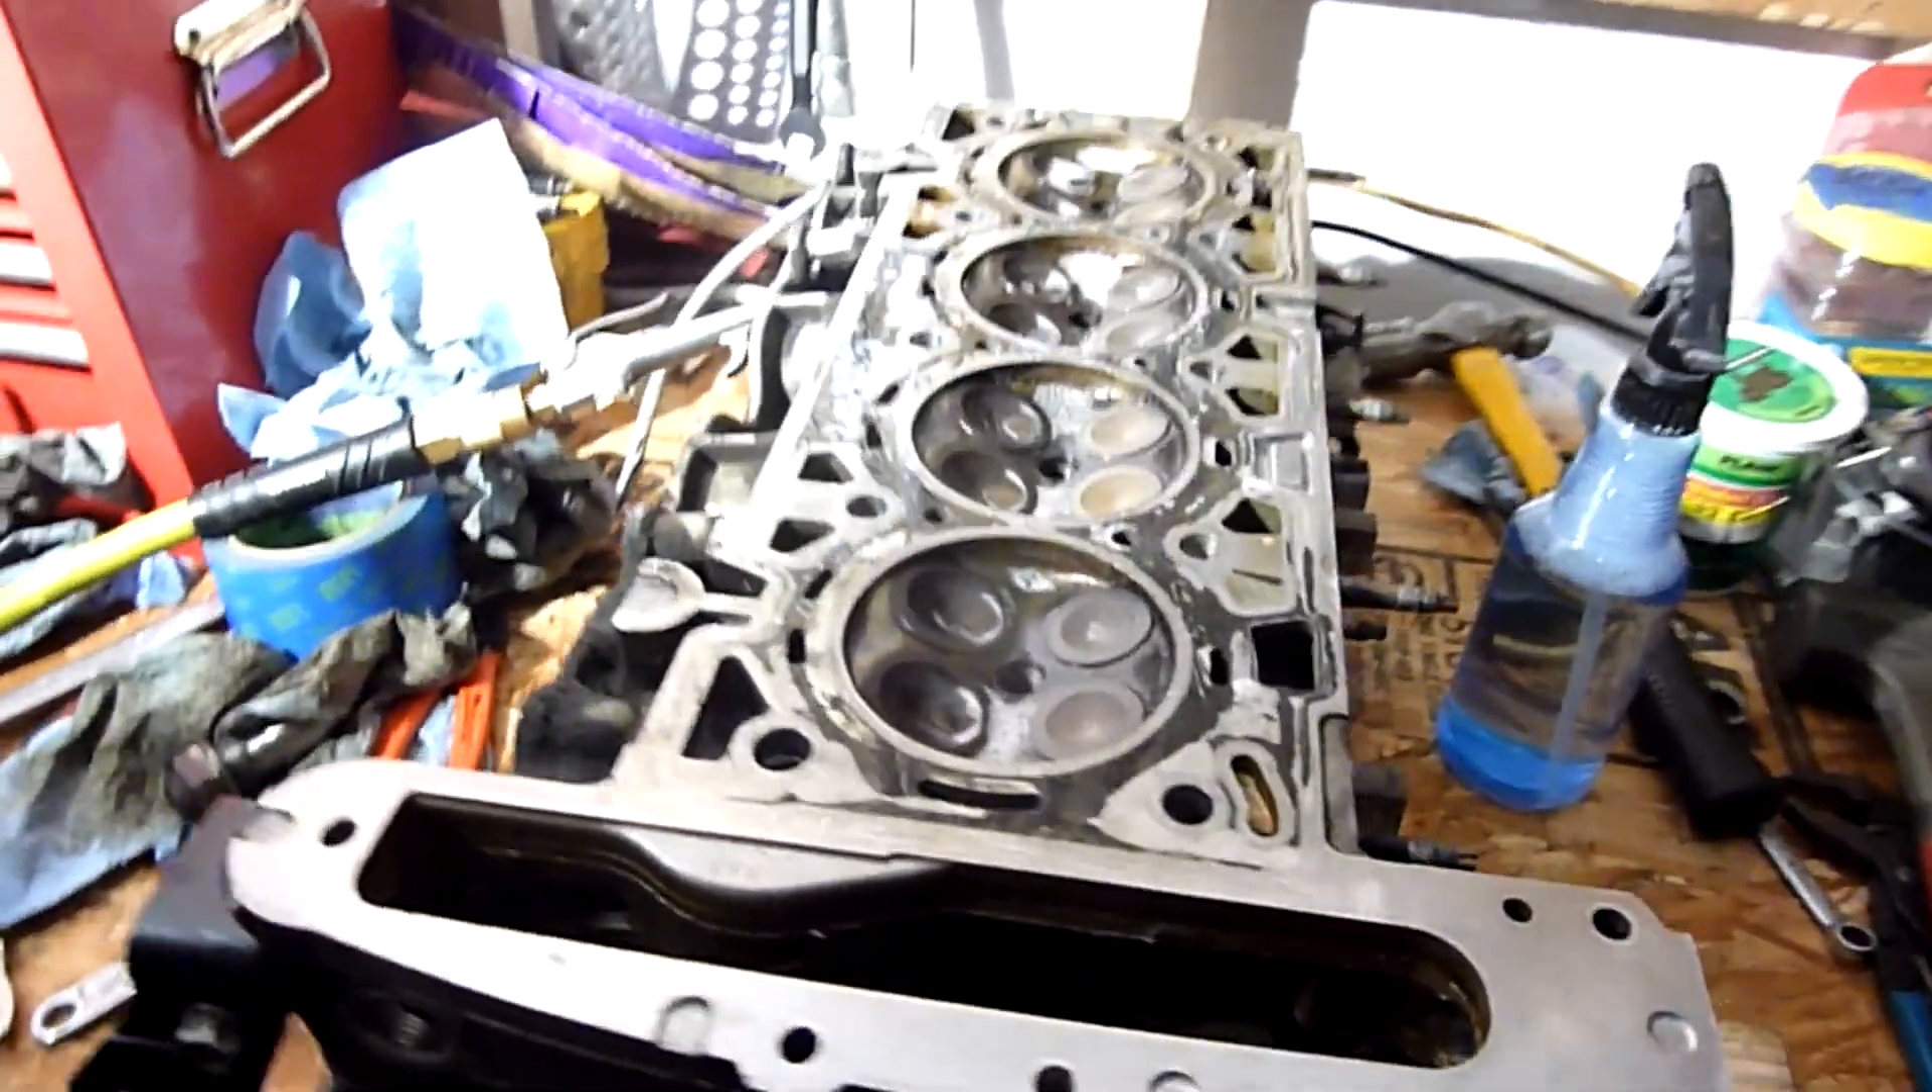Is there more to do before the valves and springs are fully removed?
Yes.